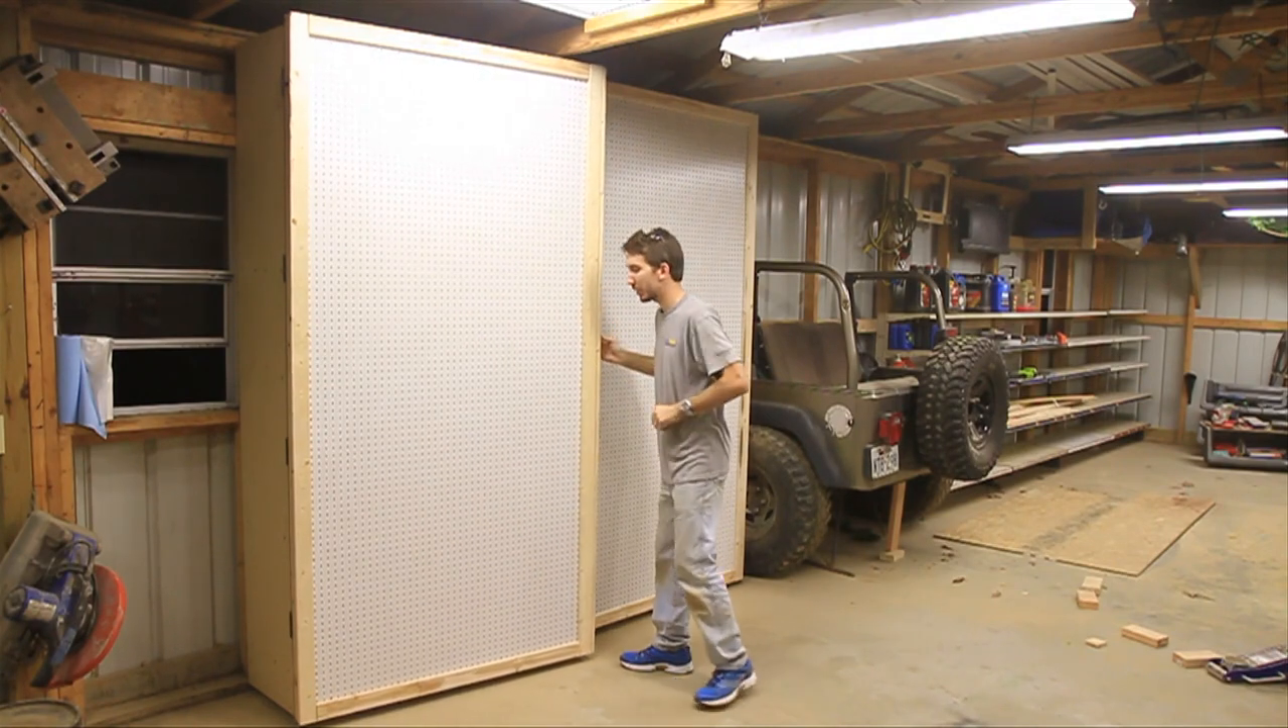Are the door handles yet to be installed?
Yes.